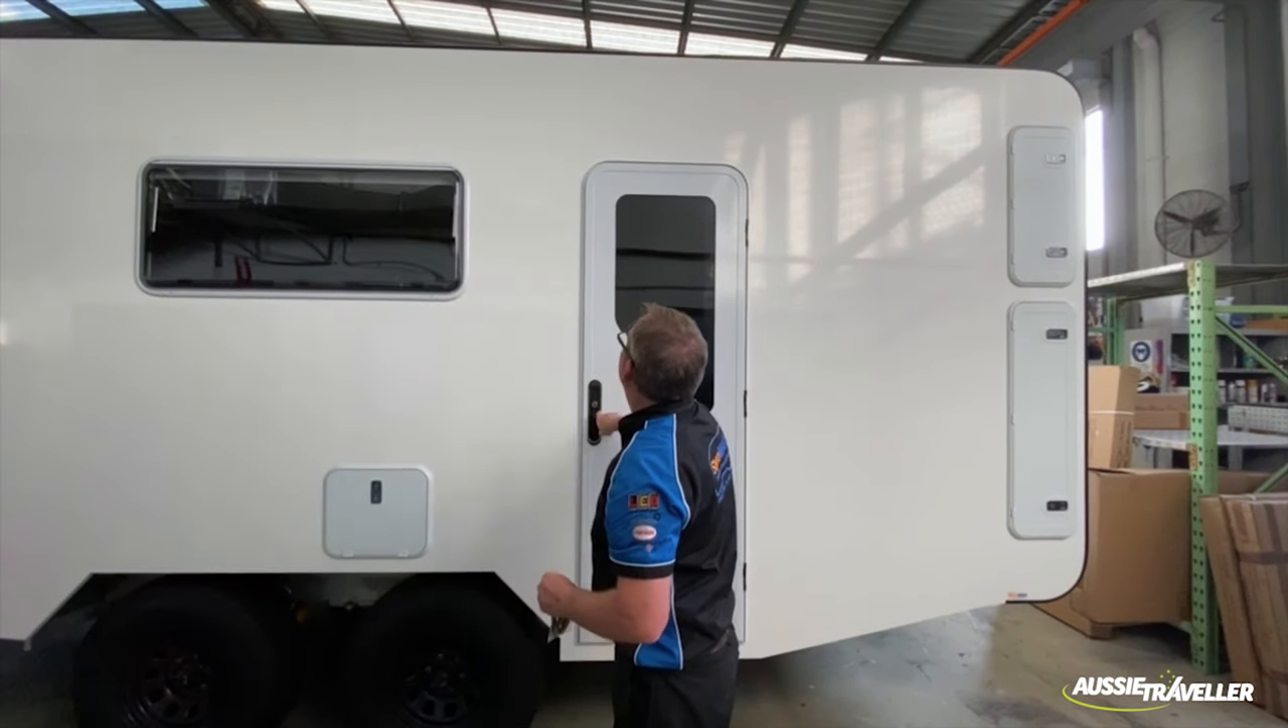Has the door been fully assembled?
Yes.